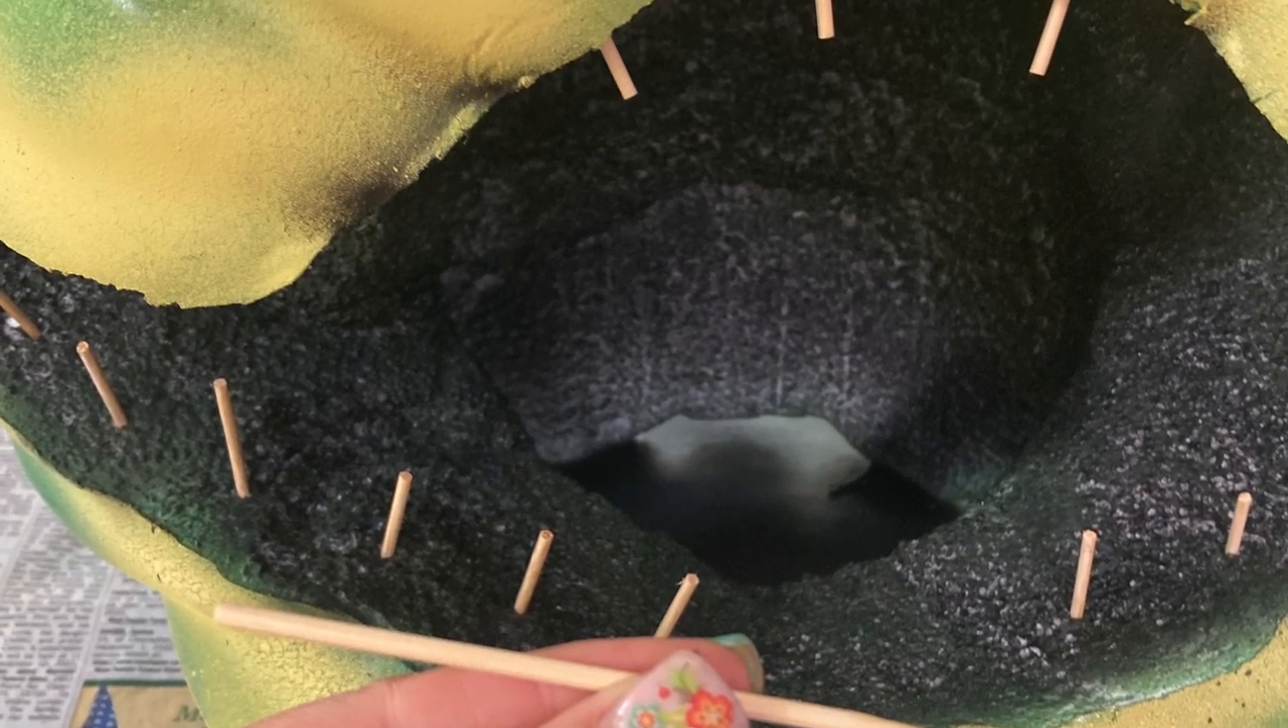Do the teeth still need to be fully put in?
Yes.